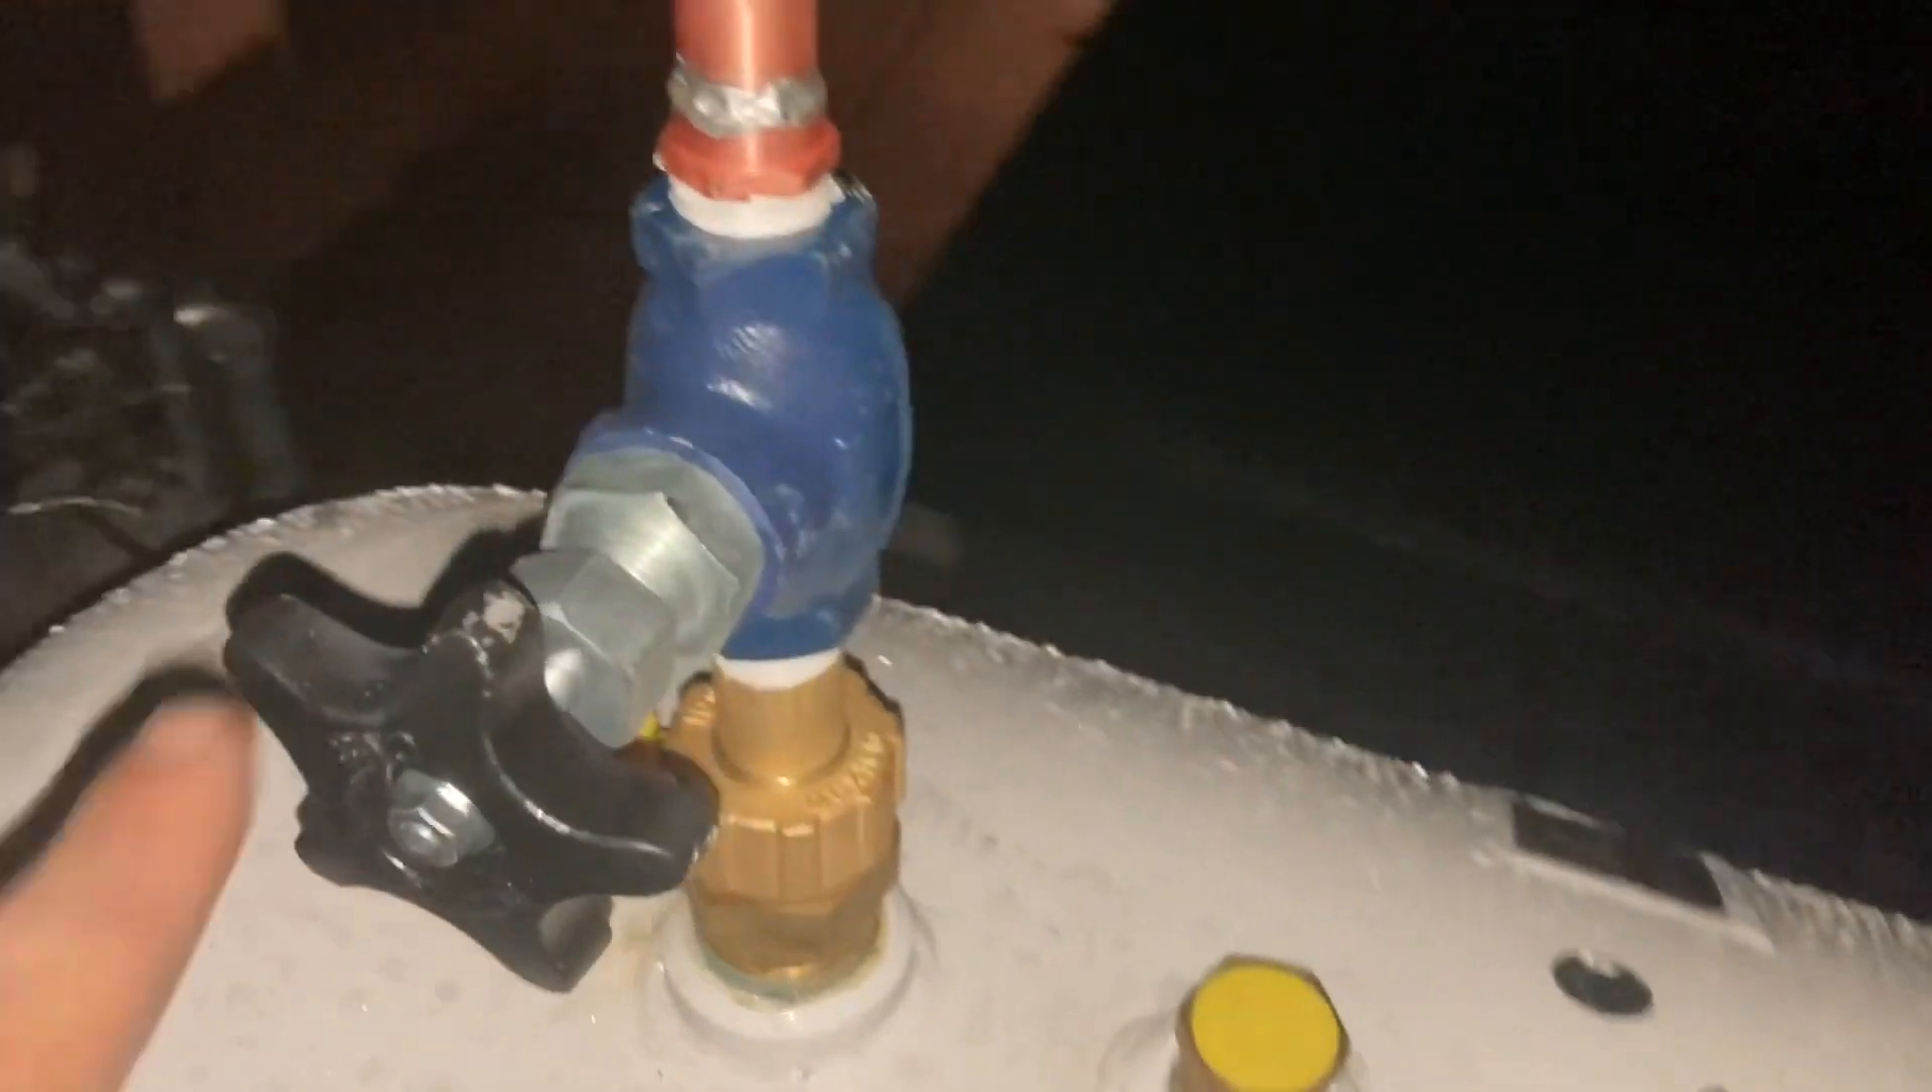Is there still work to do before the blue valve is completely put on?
No.